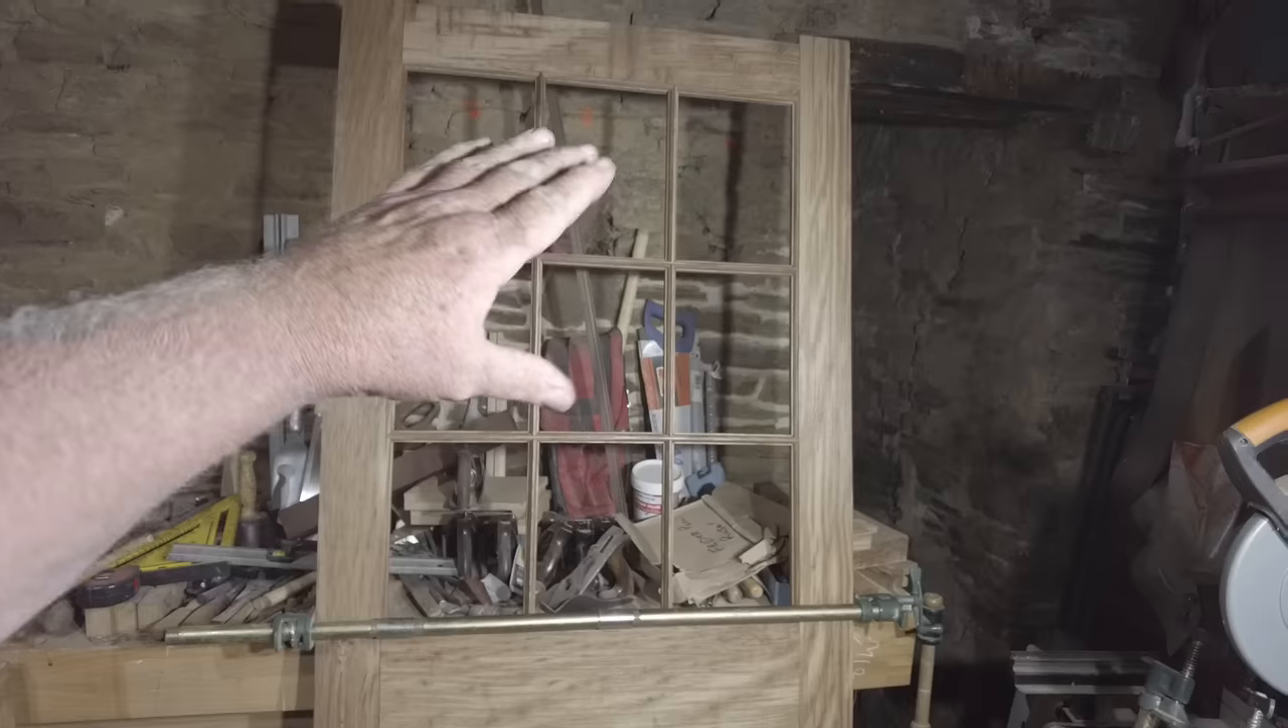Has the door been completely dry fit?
Yes.